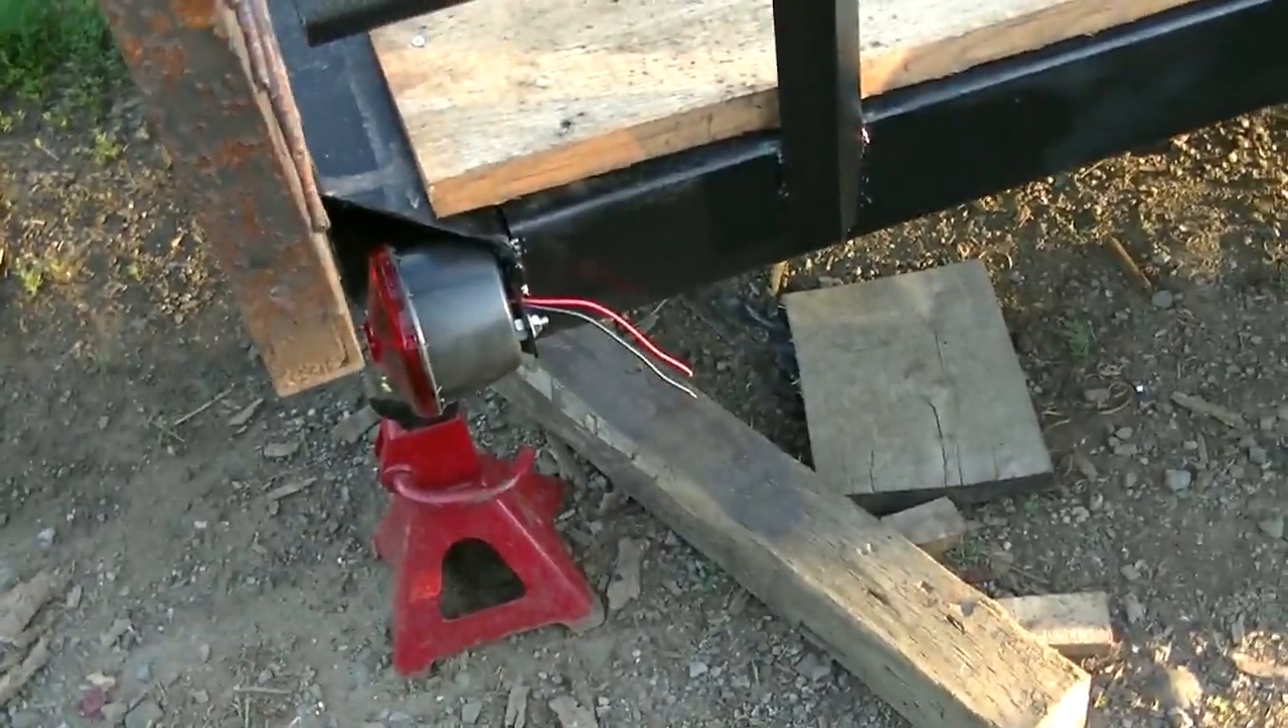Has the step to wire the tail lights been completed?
No.